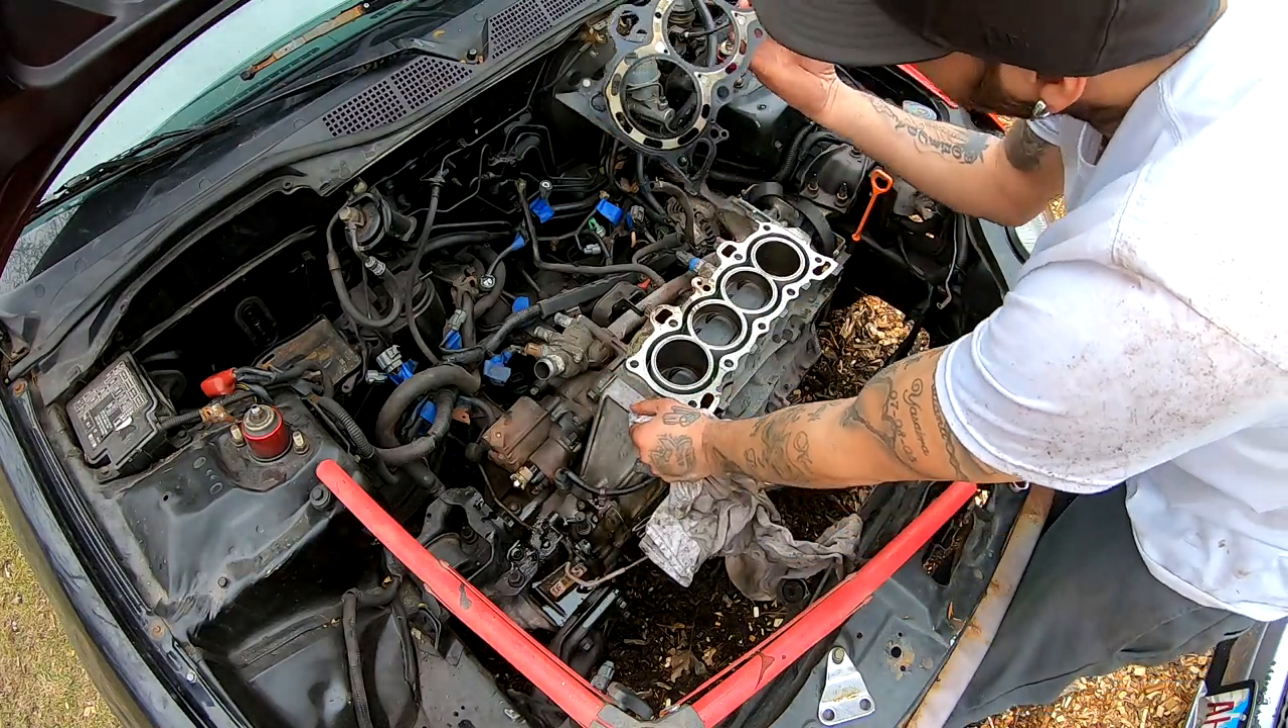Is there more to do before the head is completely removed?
No.